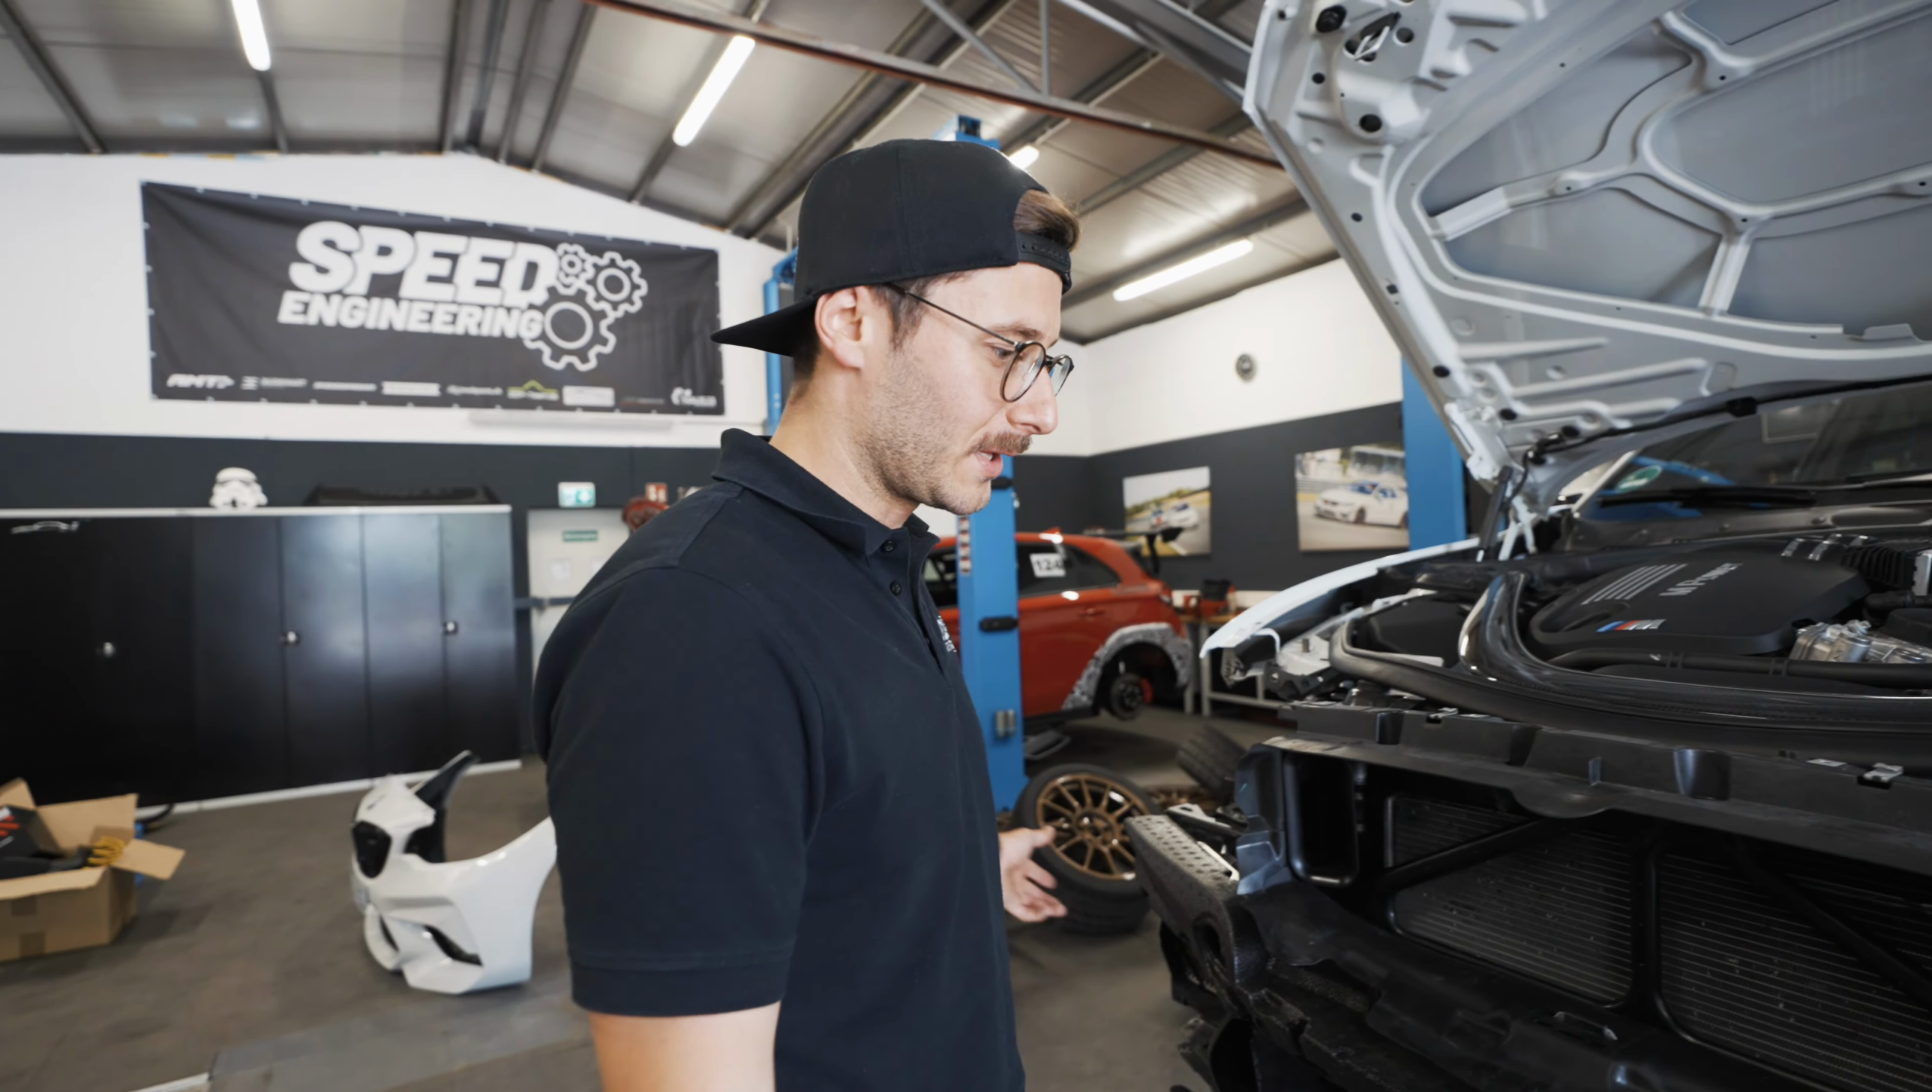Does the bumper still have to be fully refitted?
Yes.